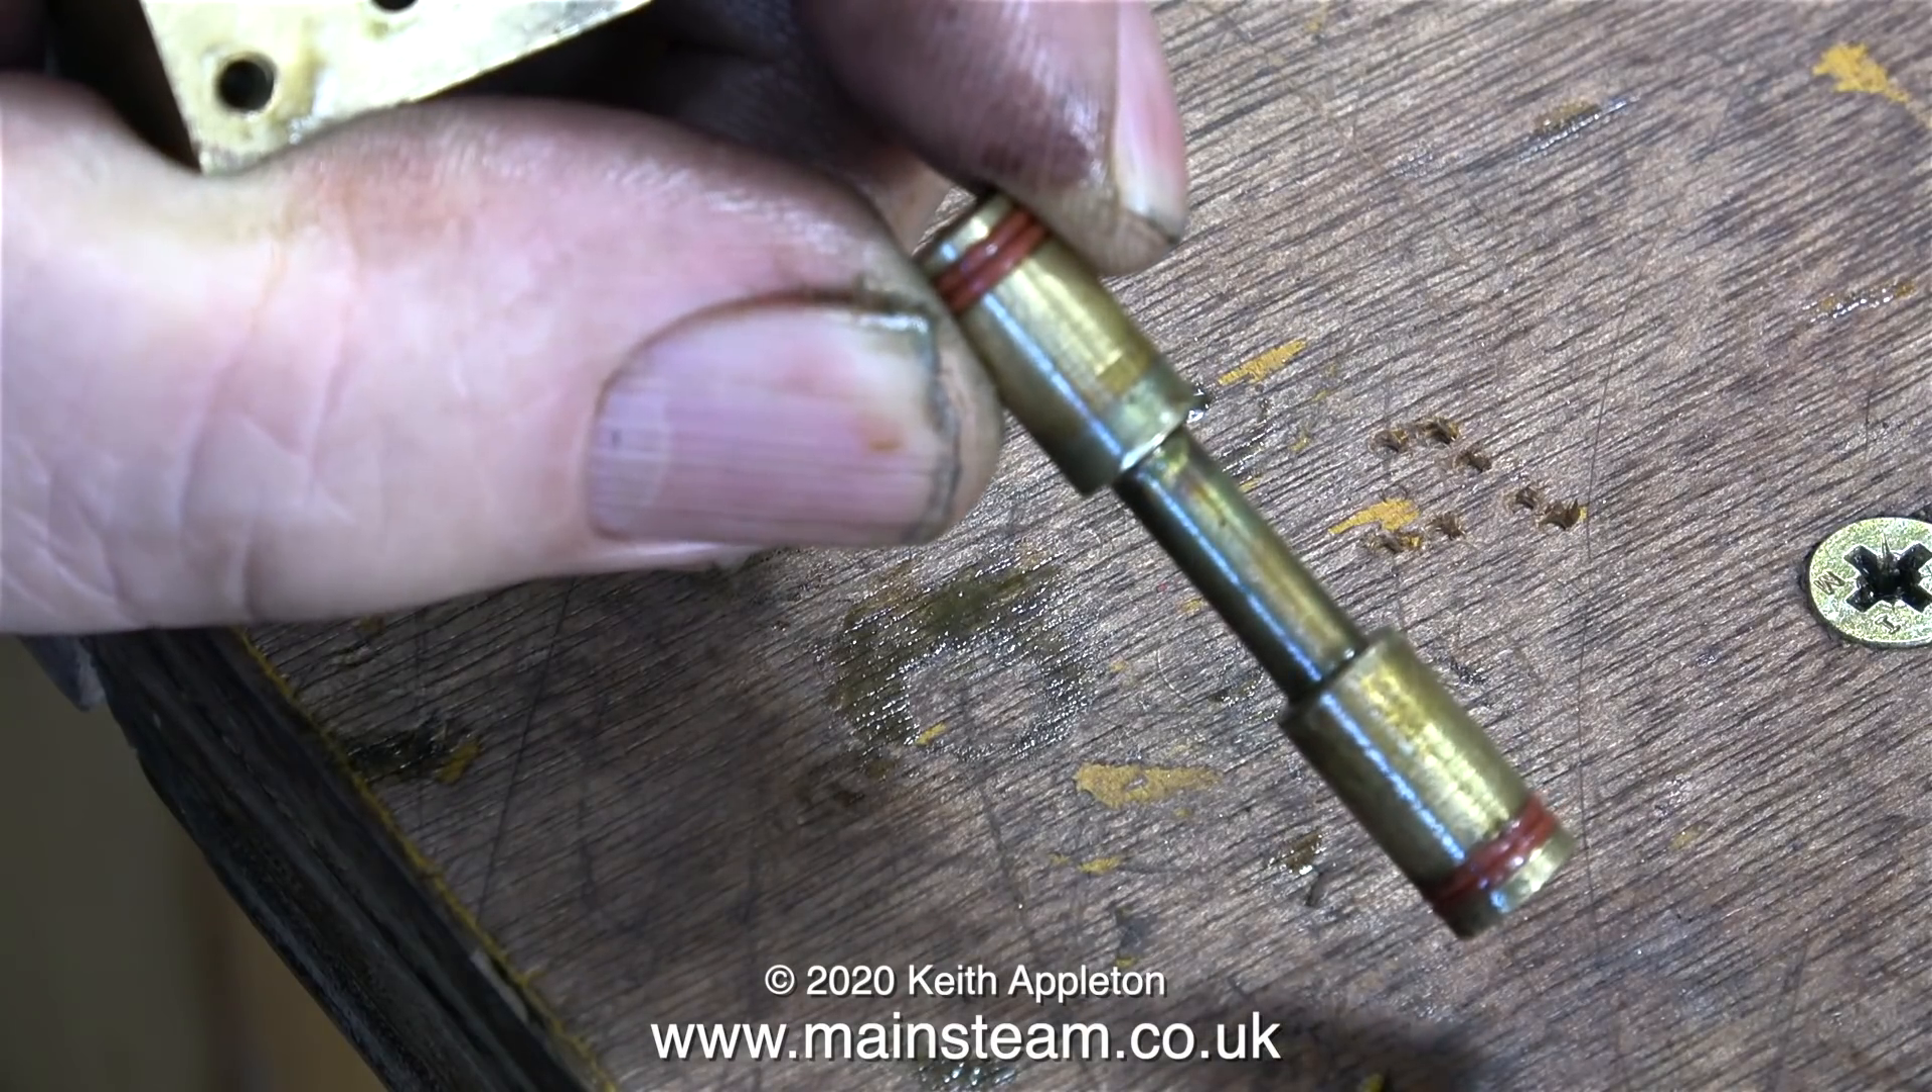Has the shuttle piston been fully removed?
Yes.